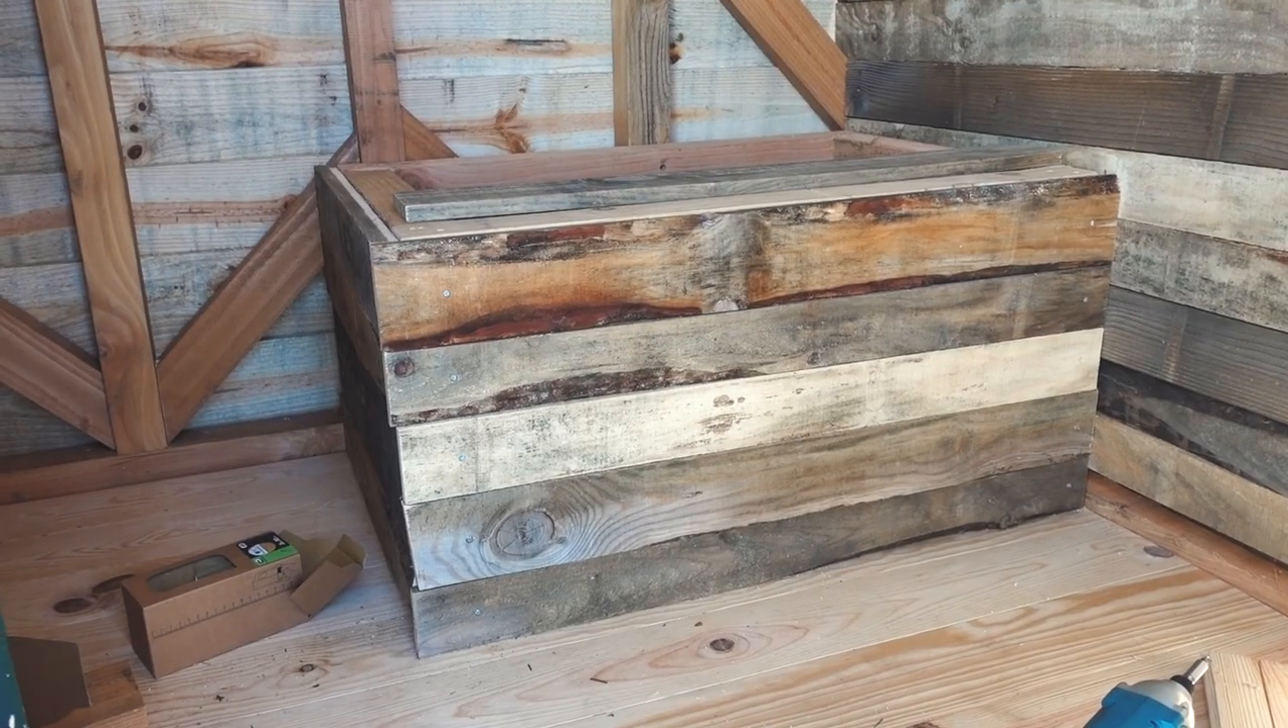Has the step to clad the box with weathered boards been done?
Yes.